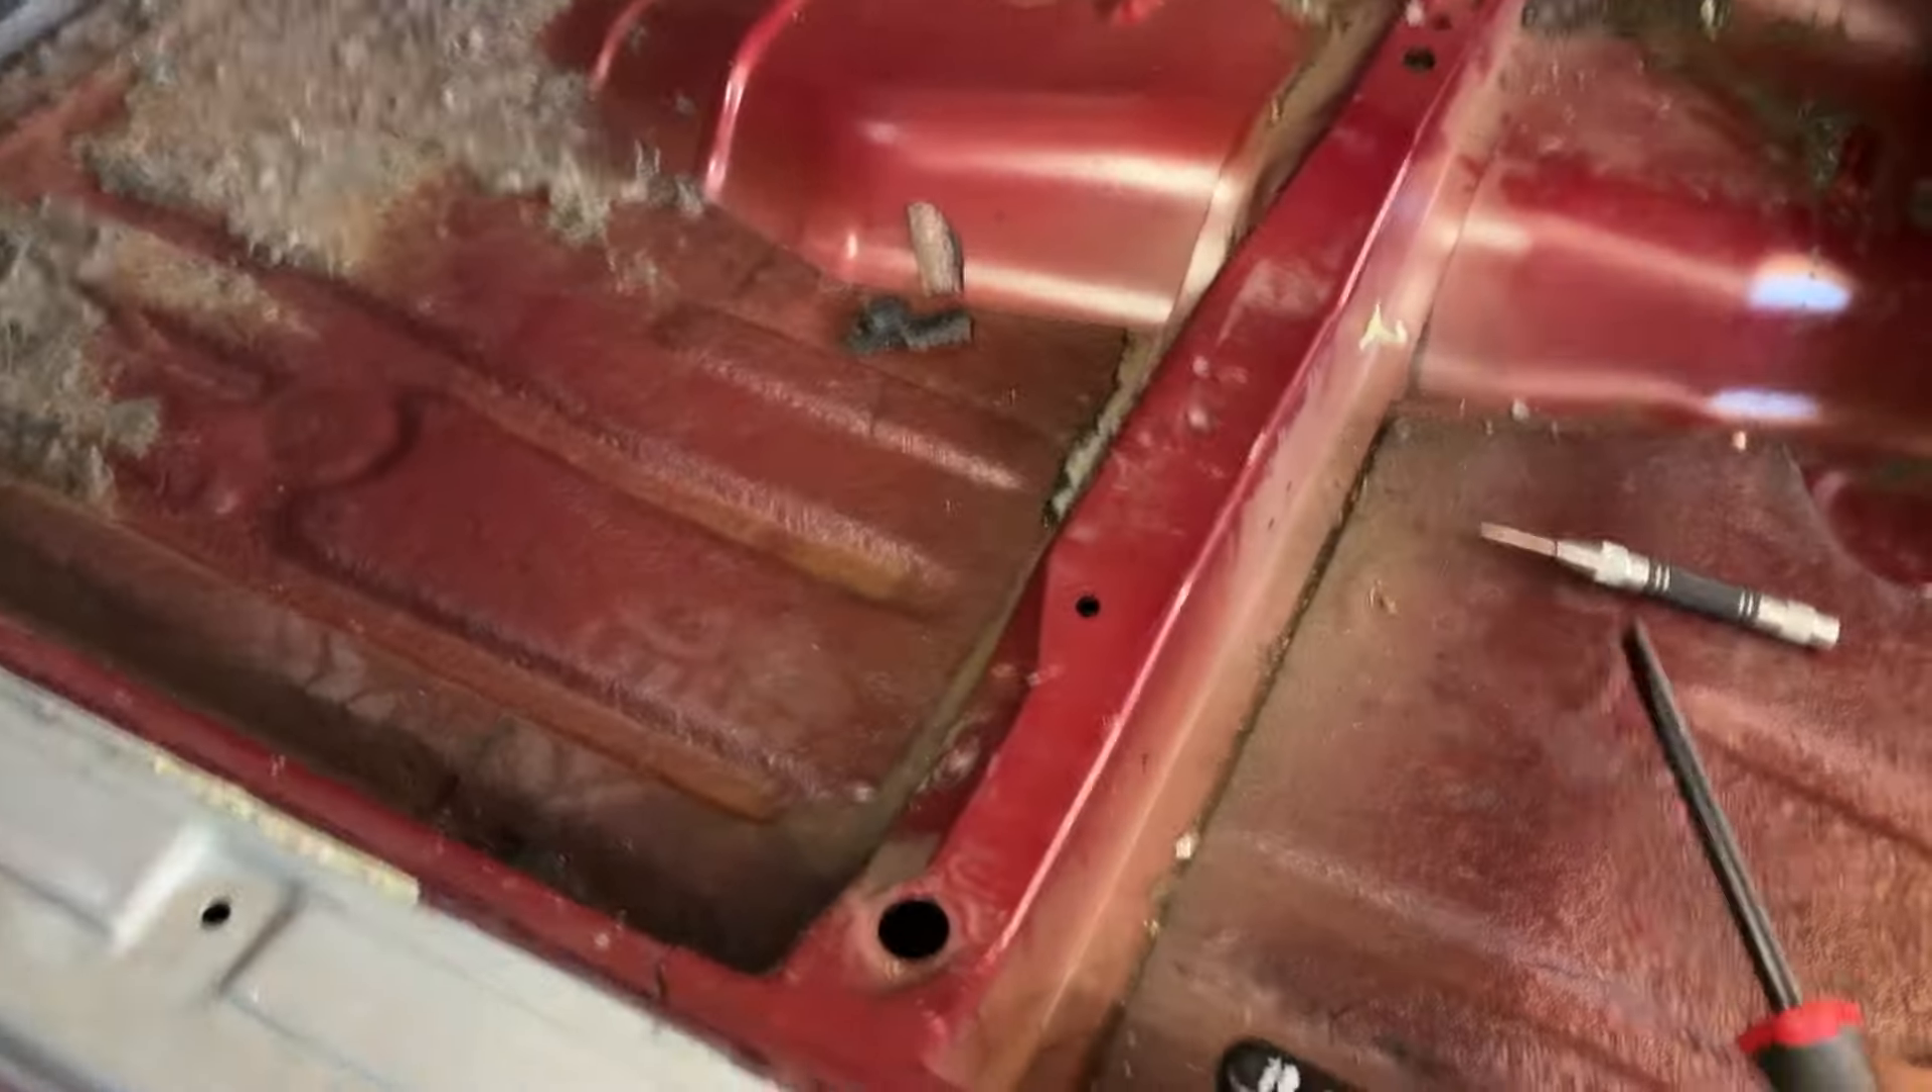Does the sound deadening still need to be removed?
Yes.